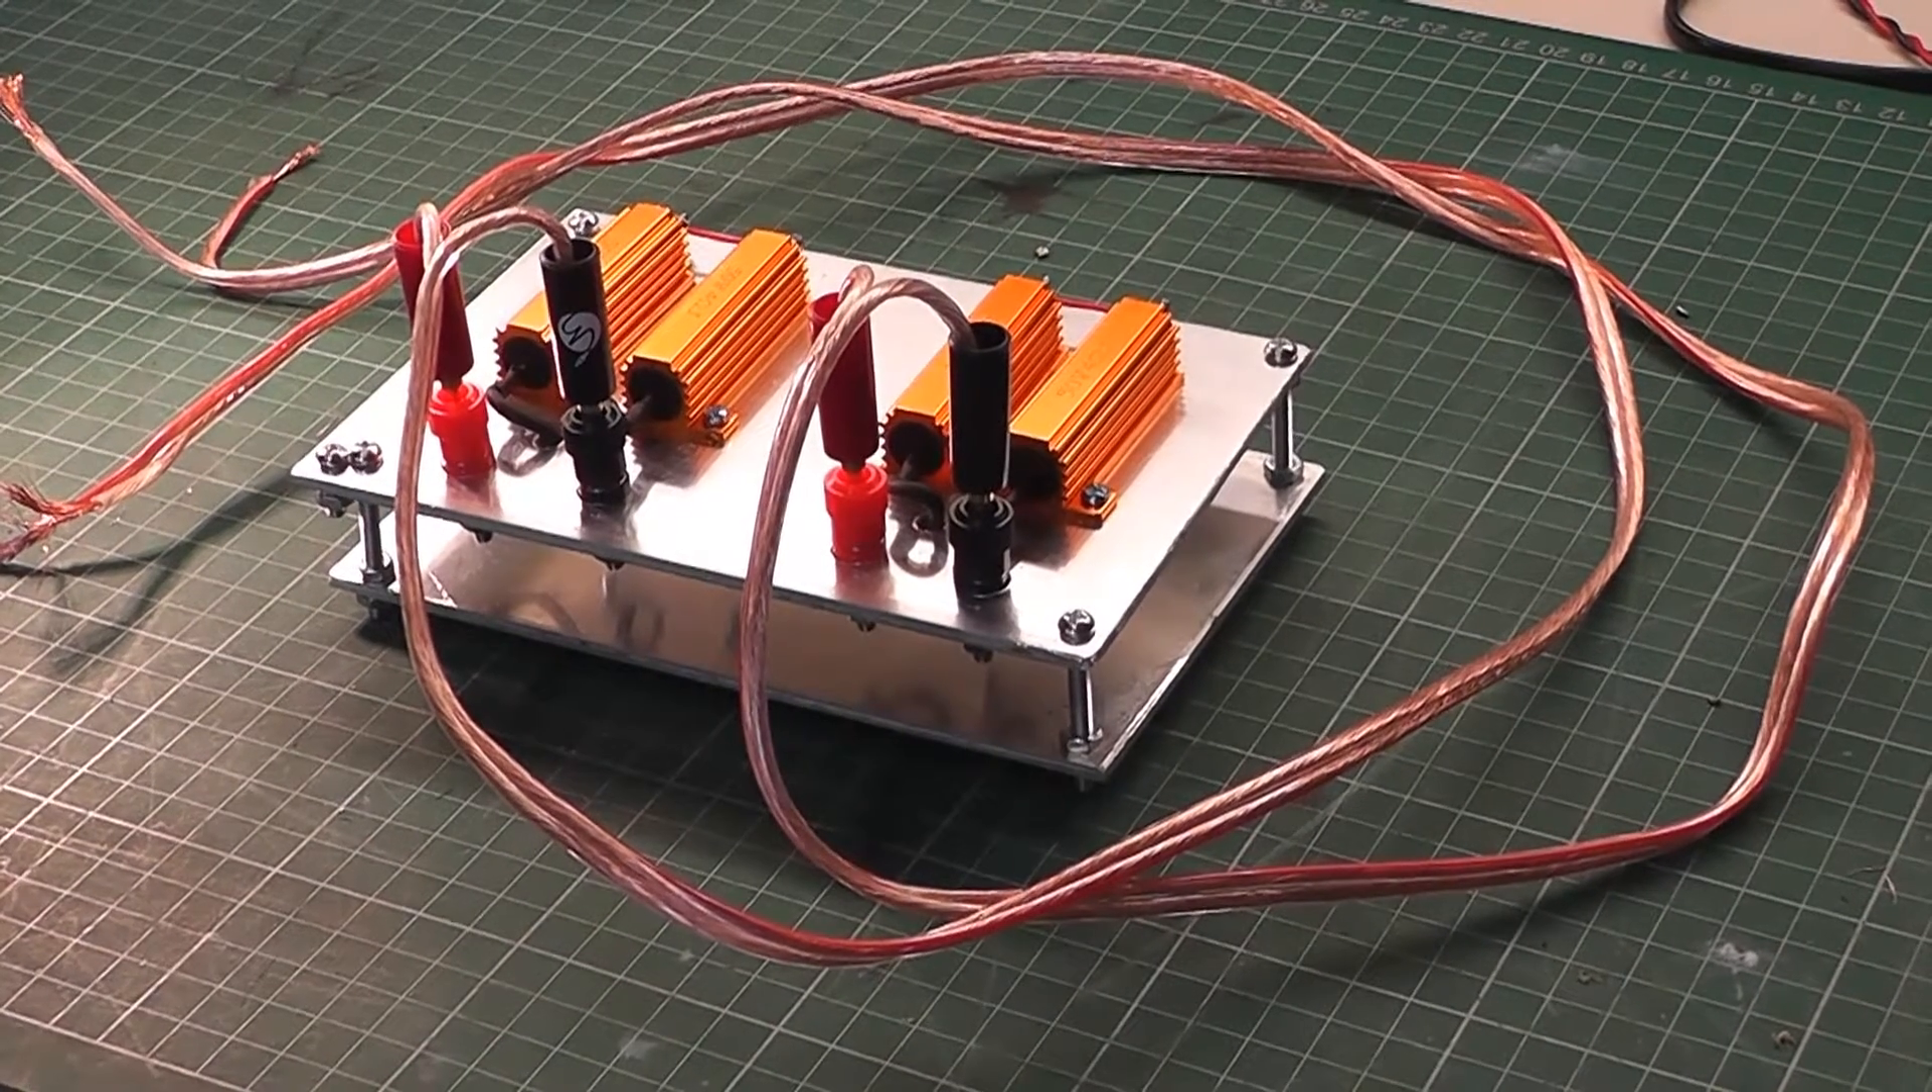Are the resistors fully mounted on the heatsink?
Yes.